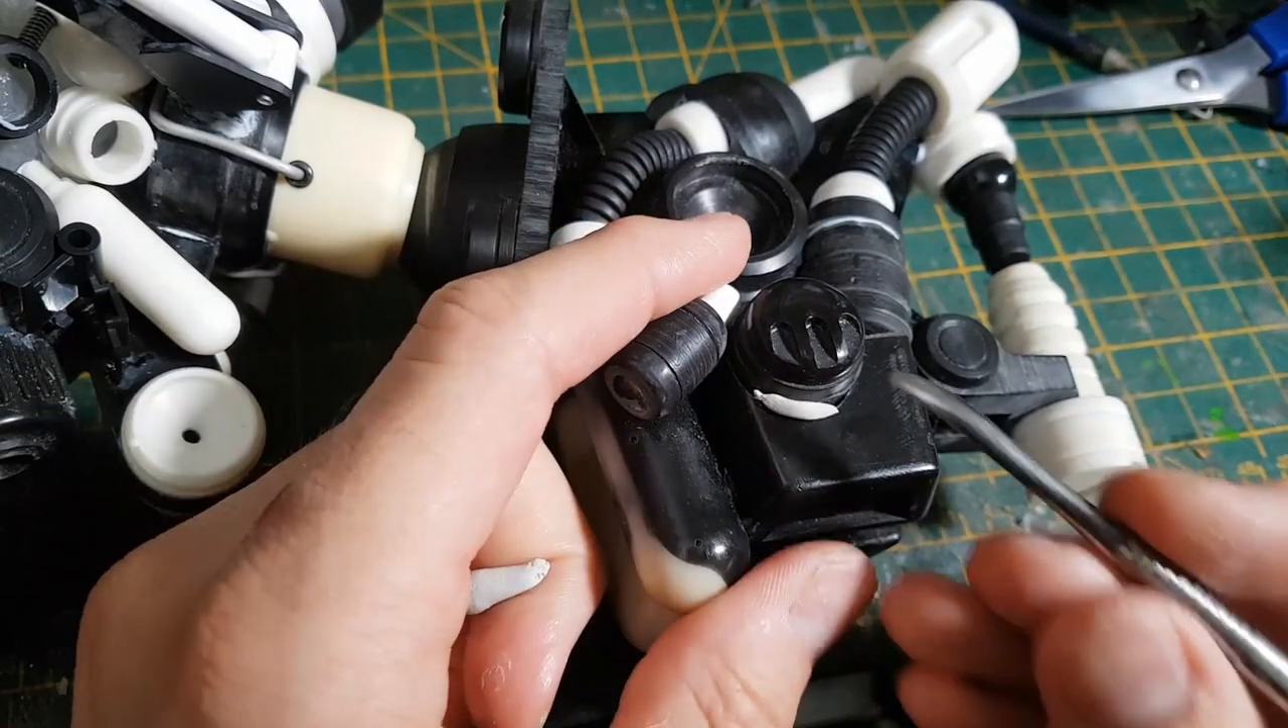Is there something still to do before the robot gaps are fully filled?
Yes.